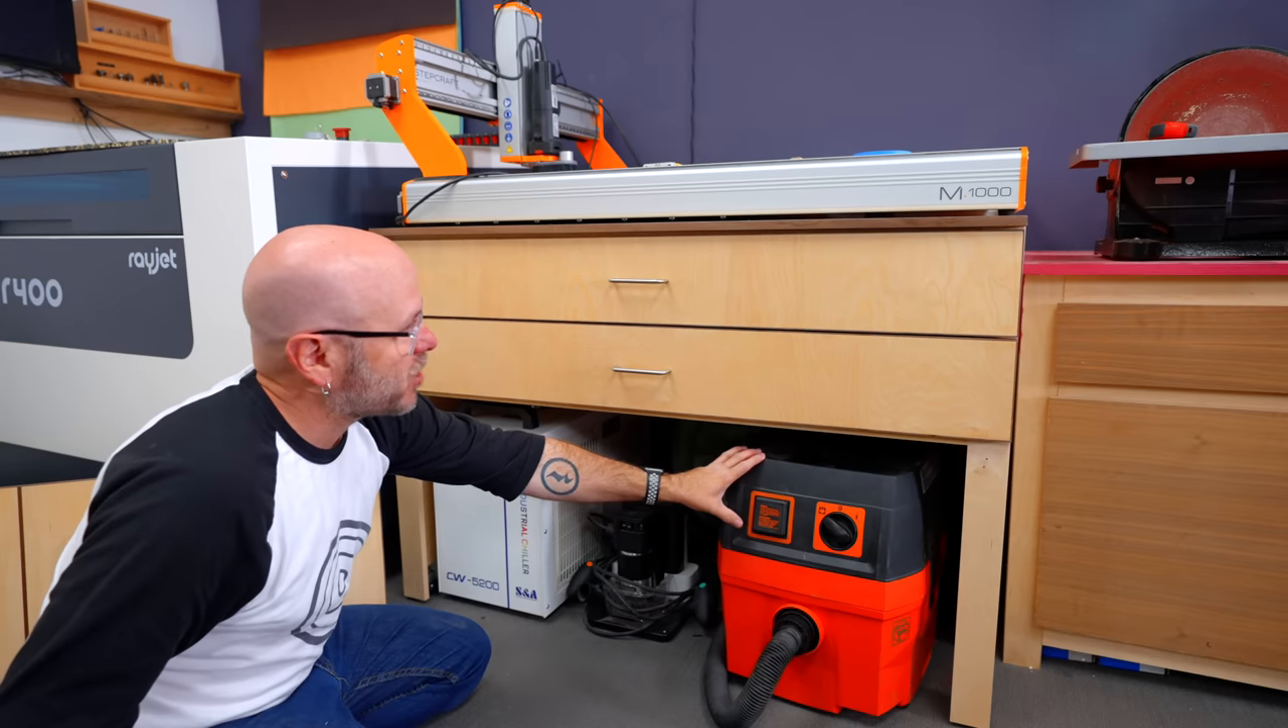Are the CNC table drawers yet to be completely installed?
No.